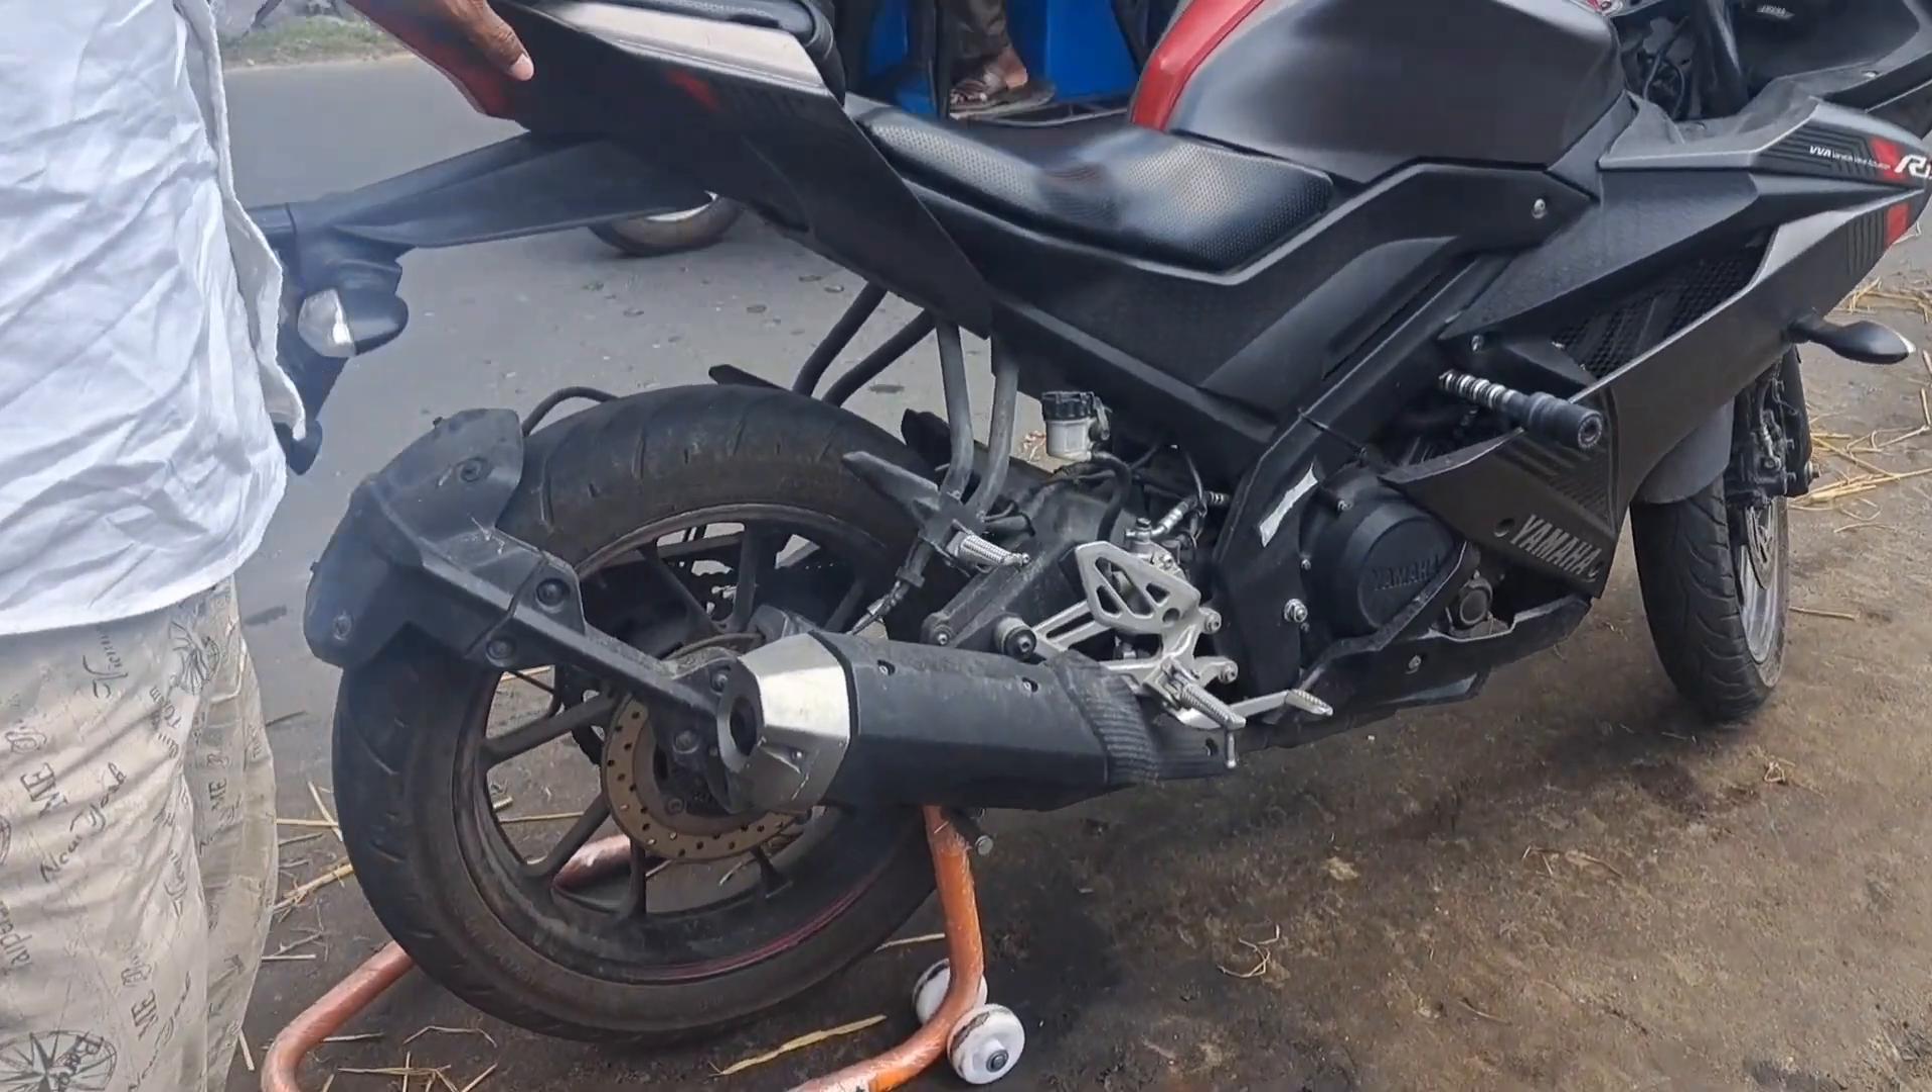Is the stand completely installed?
Yes.